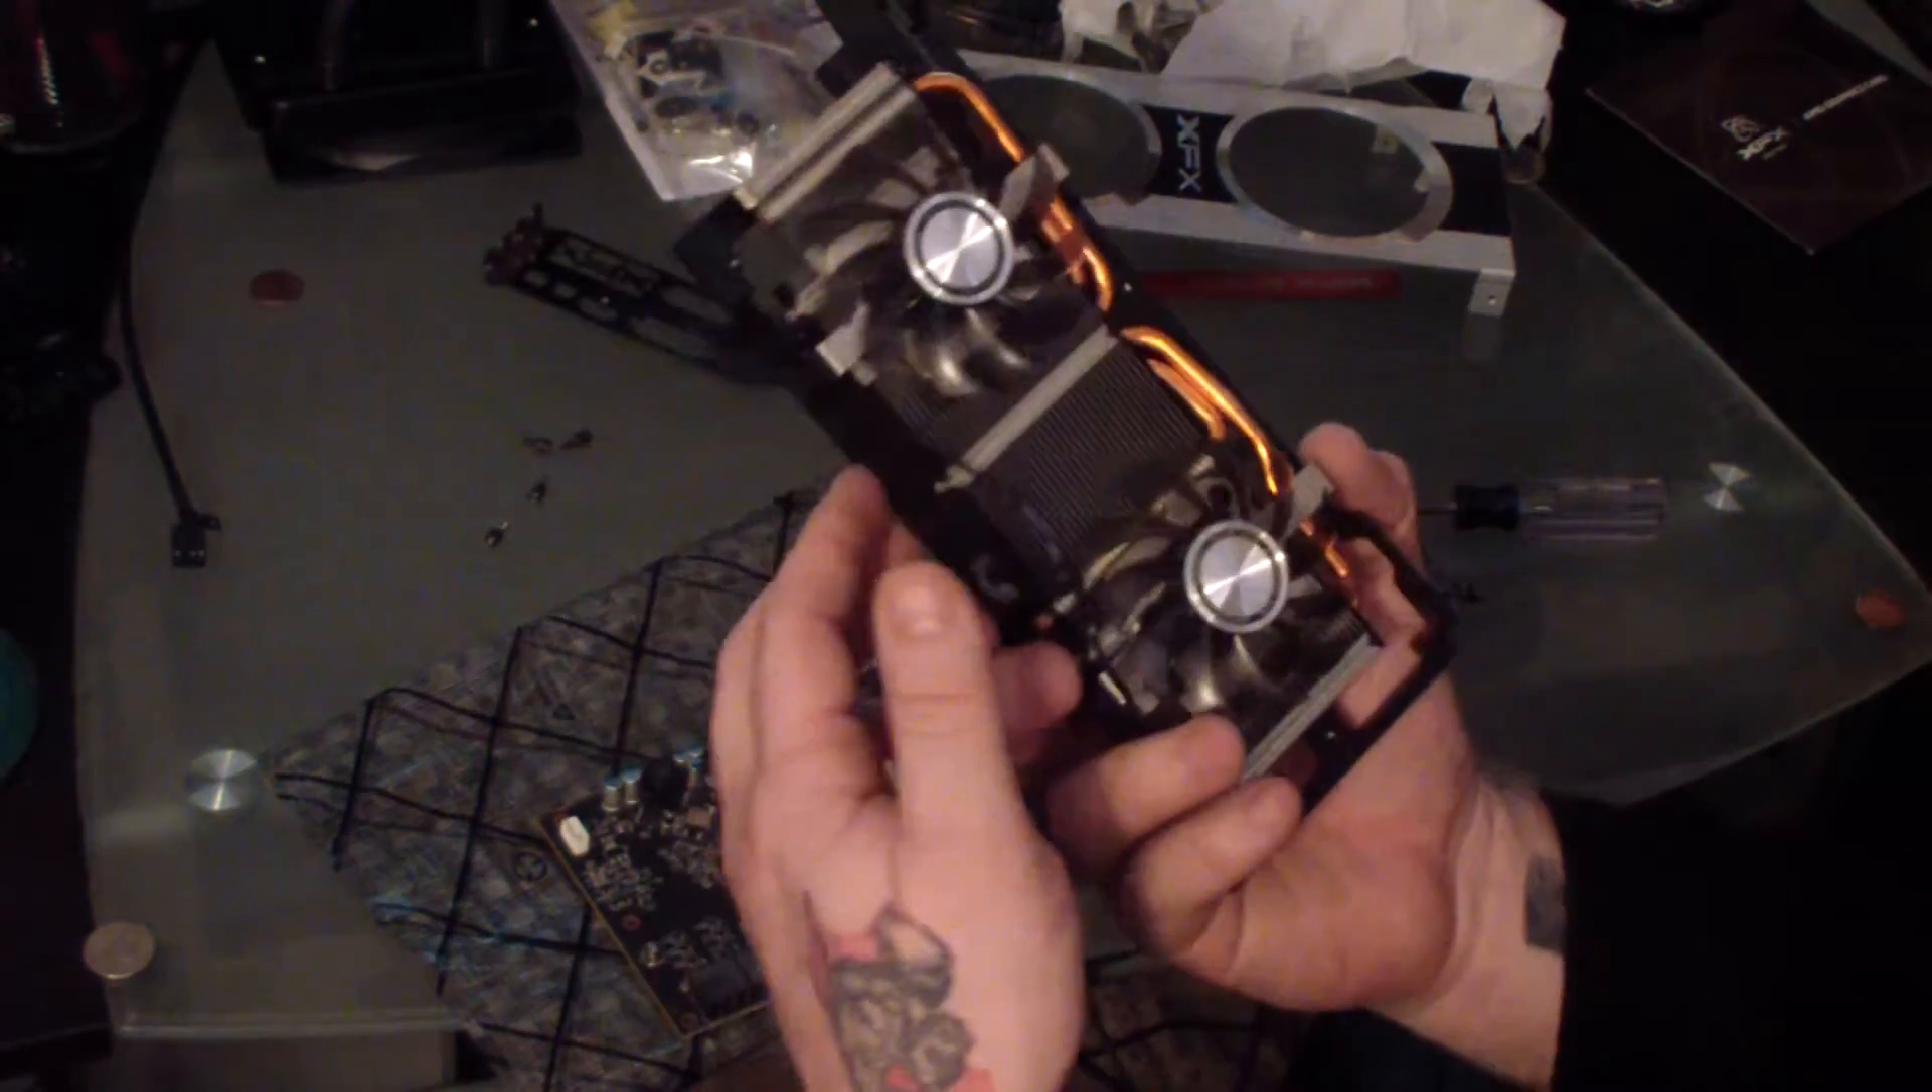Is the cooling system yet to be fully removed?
No.